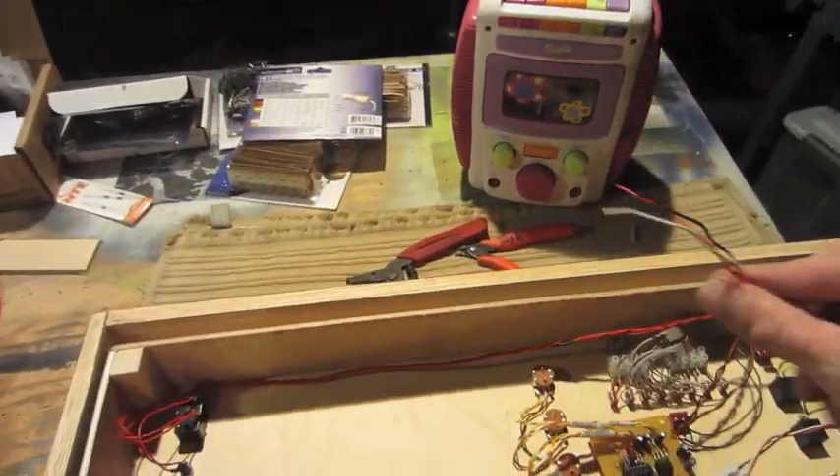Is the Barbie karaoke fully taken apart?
No.